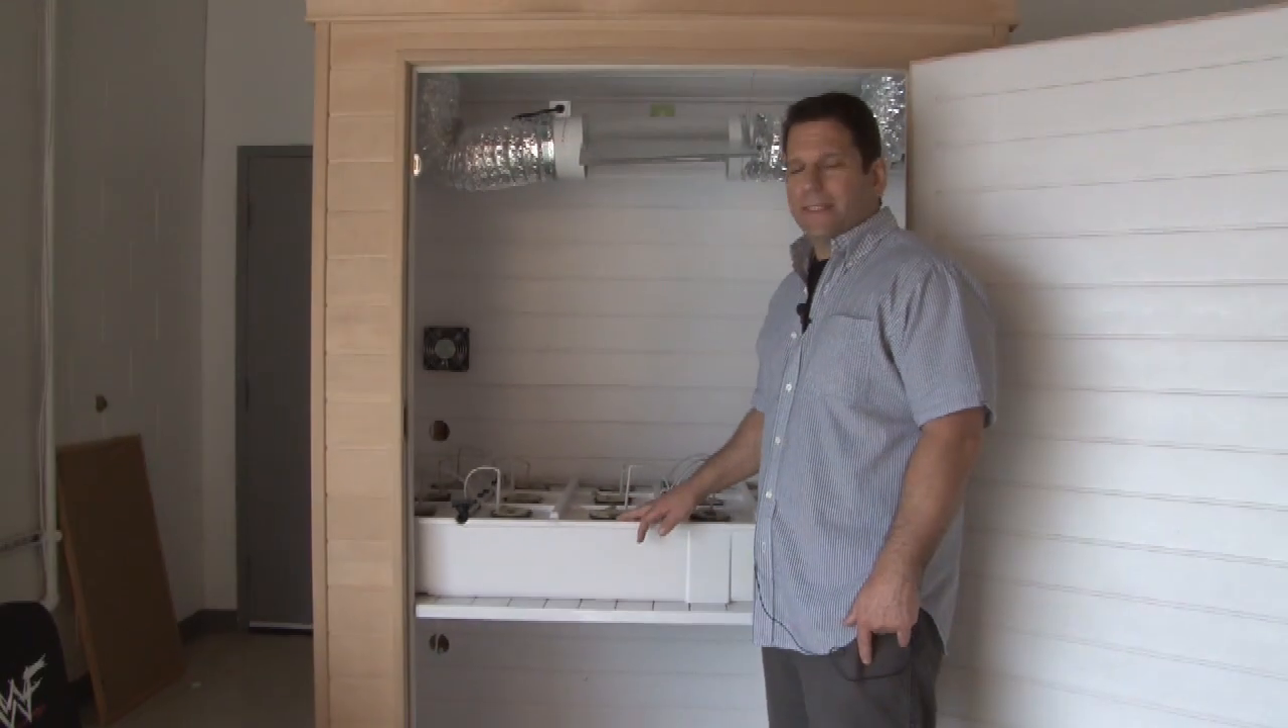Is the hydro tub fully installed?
Yes.